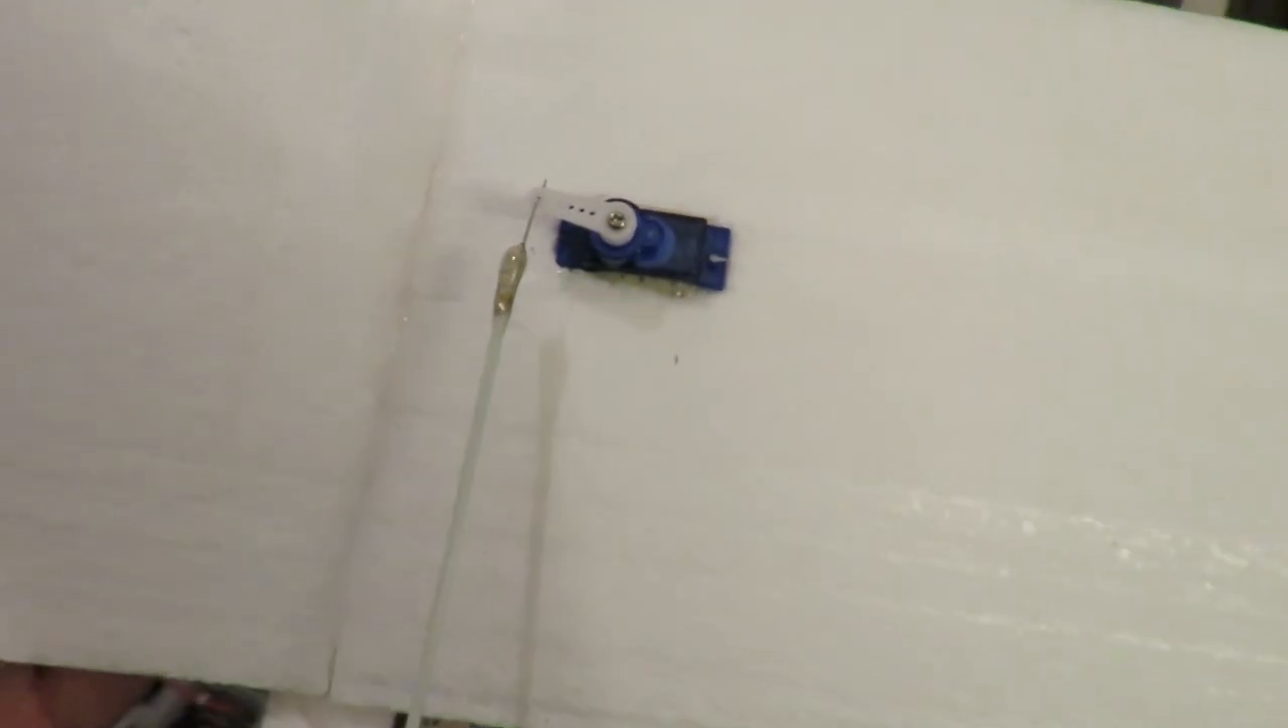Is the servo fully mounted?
Yes.